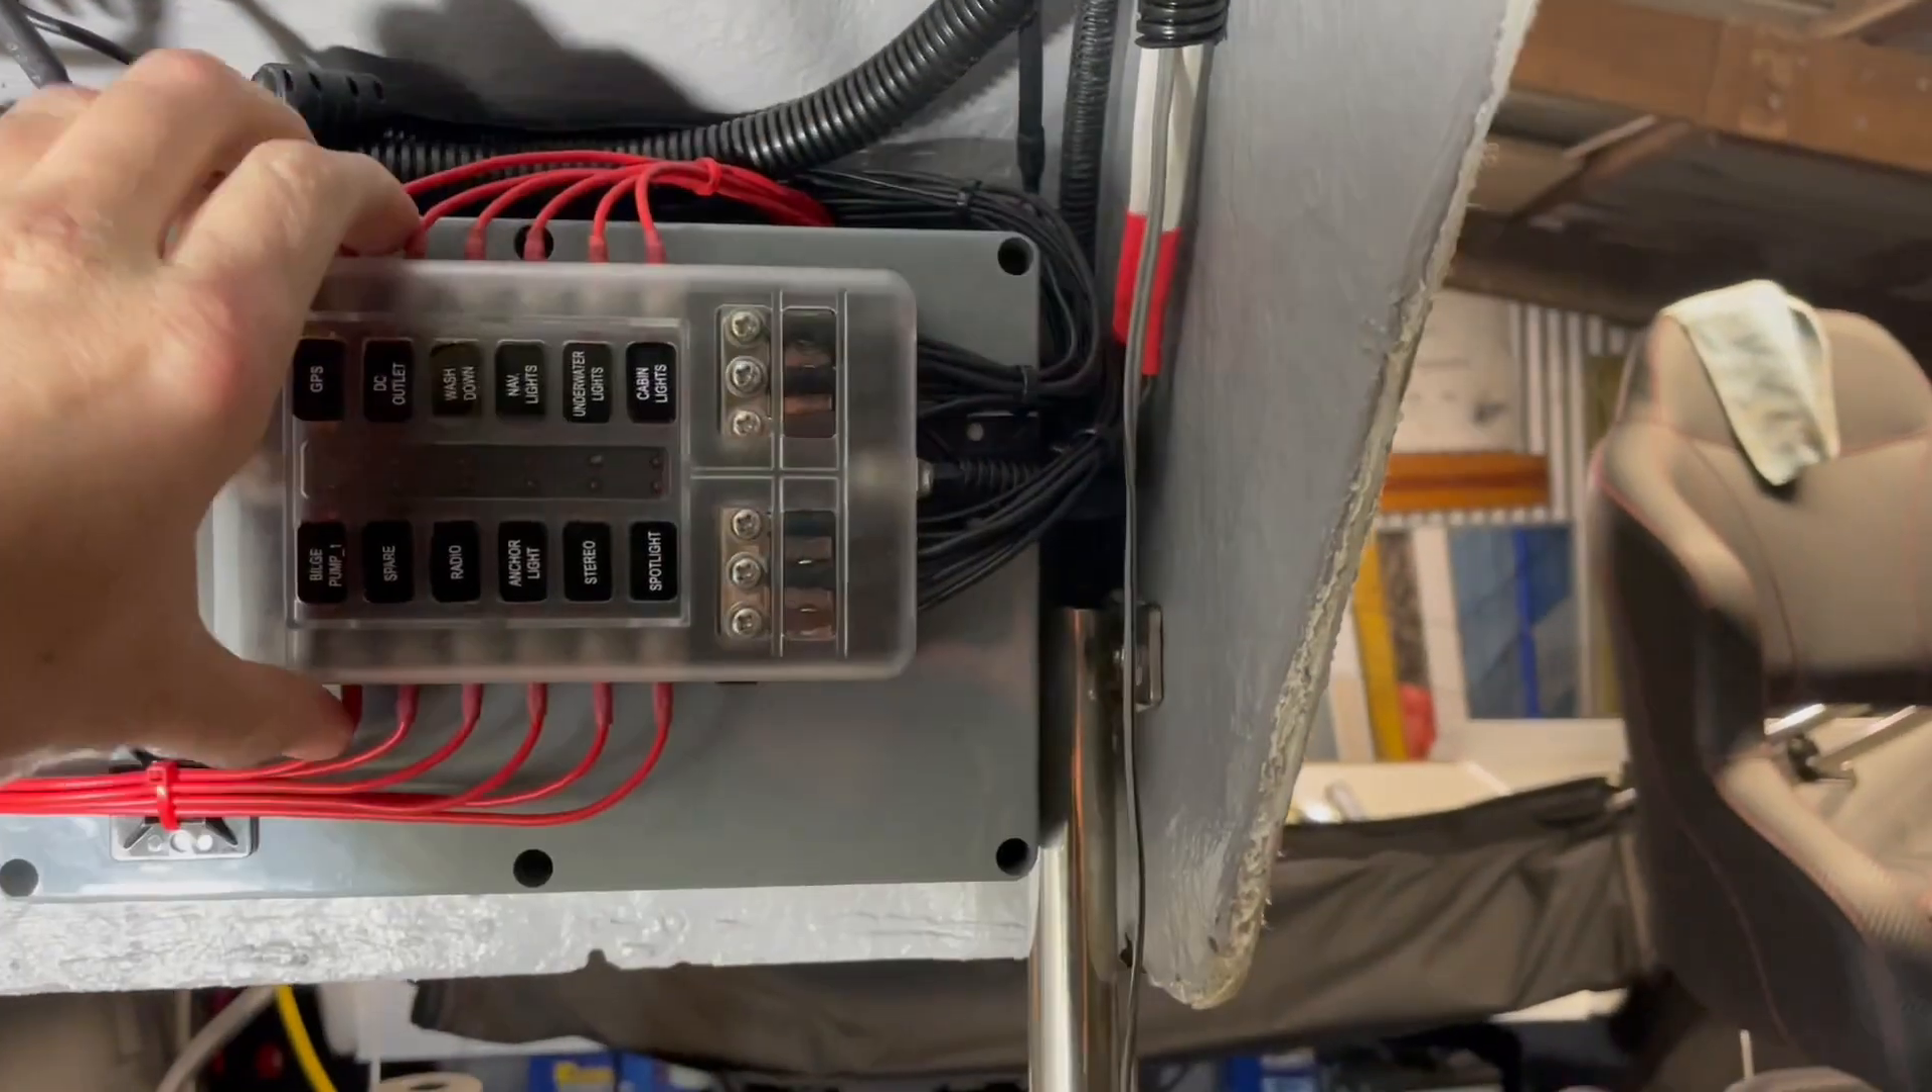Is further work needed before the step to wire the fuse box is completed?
No.